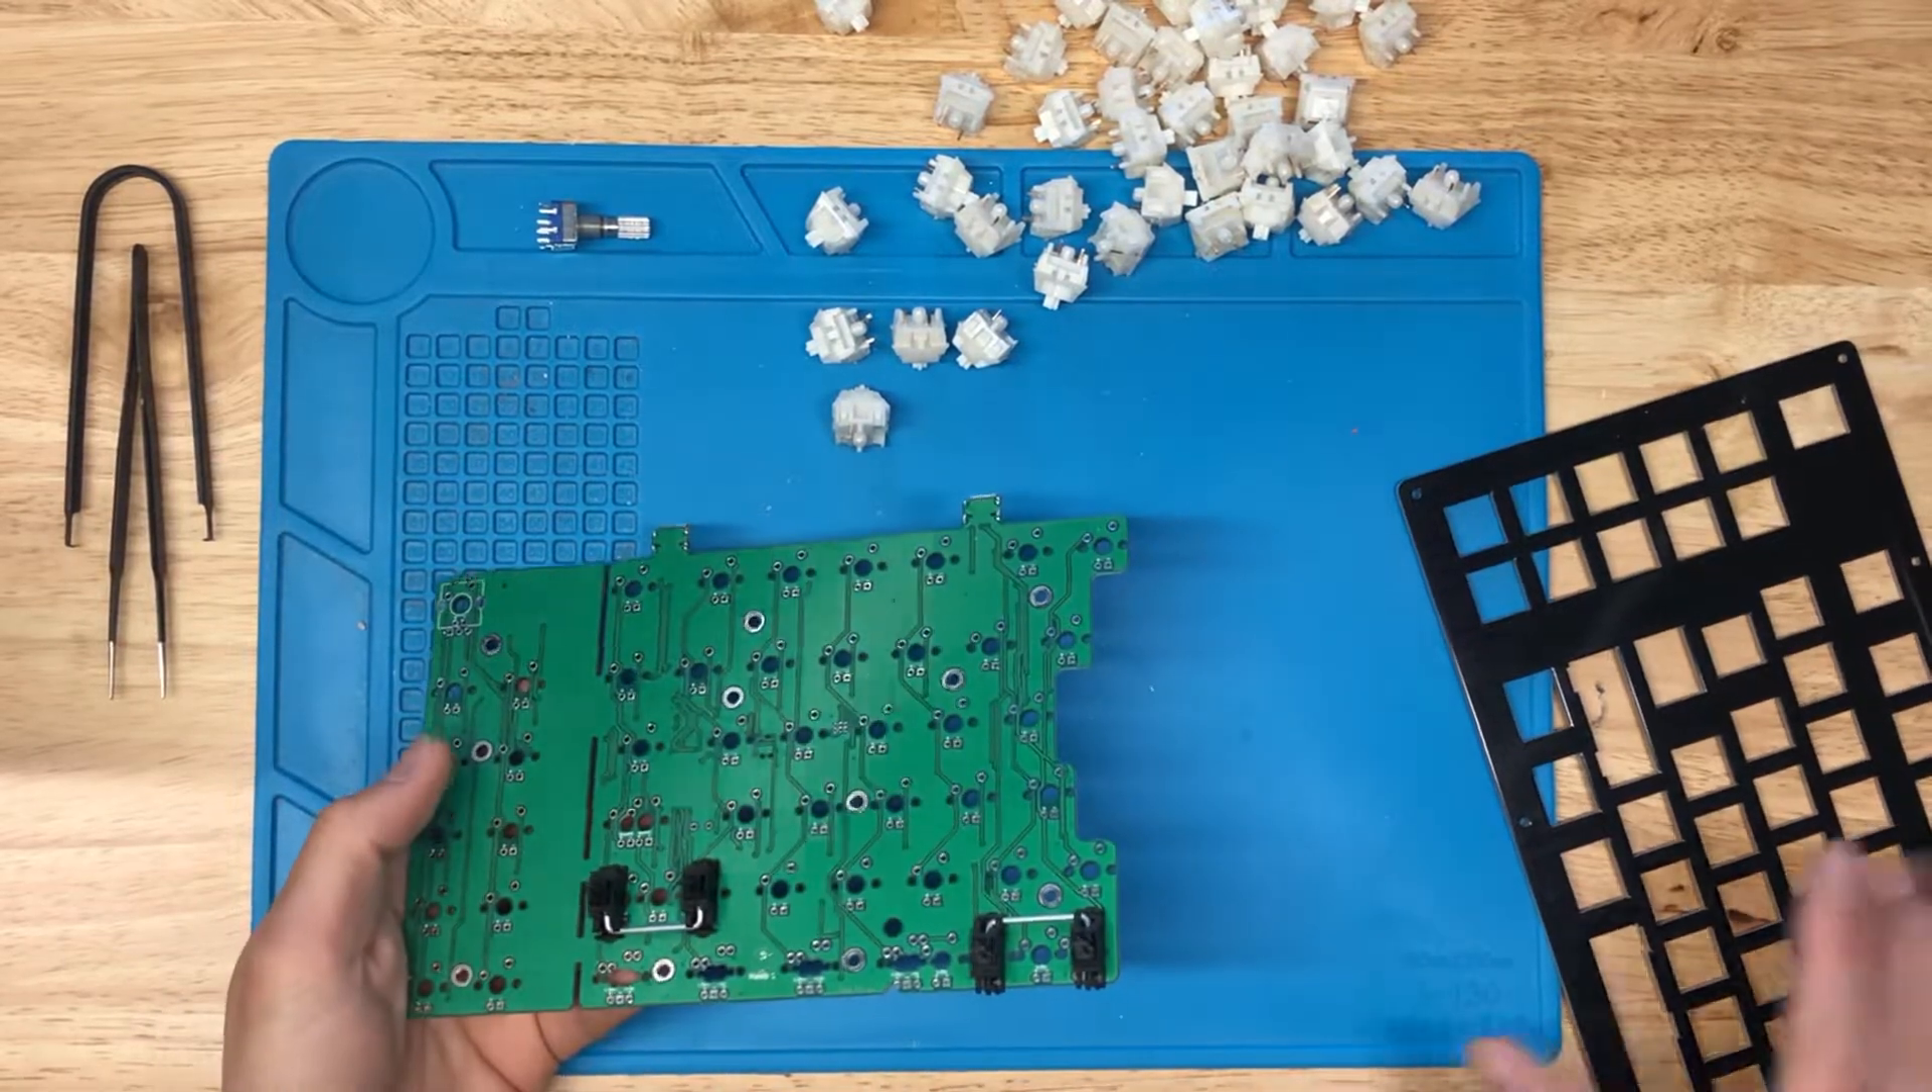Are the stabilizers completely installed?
Yes.